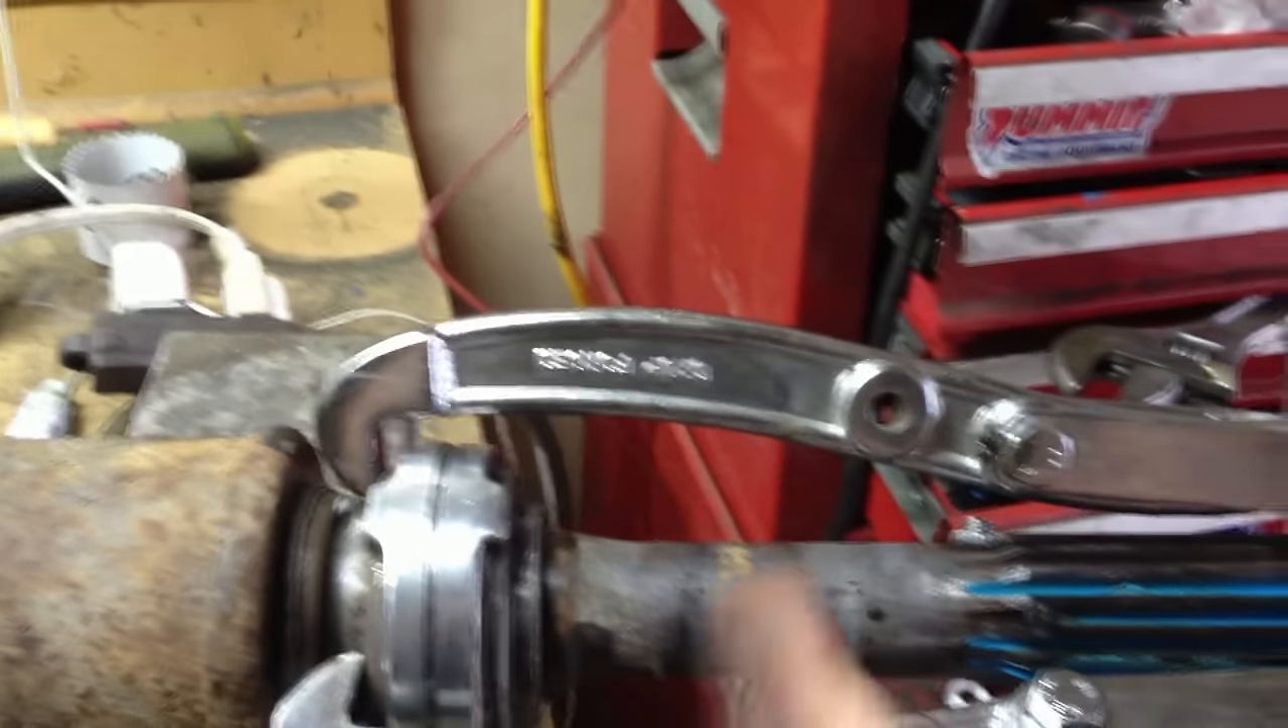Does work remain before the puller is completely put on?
No.